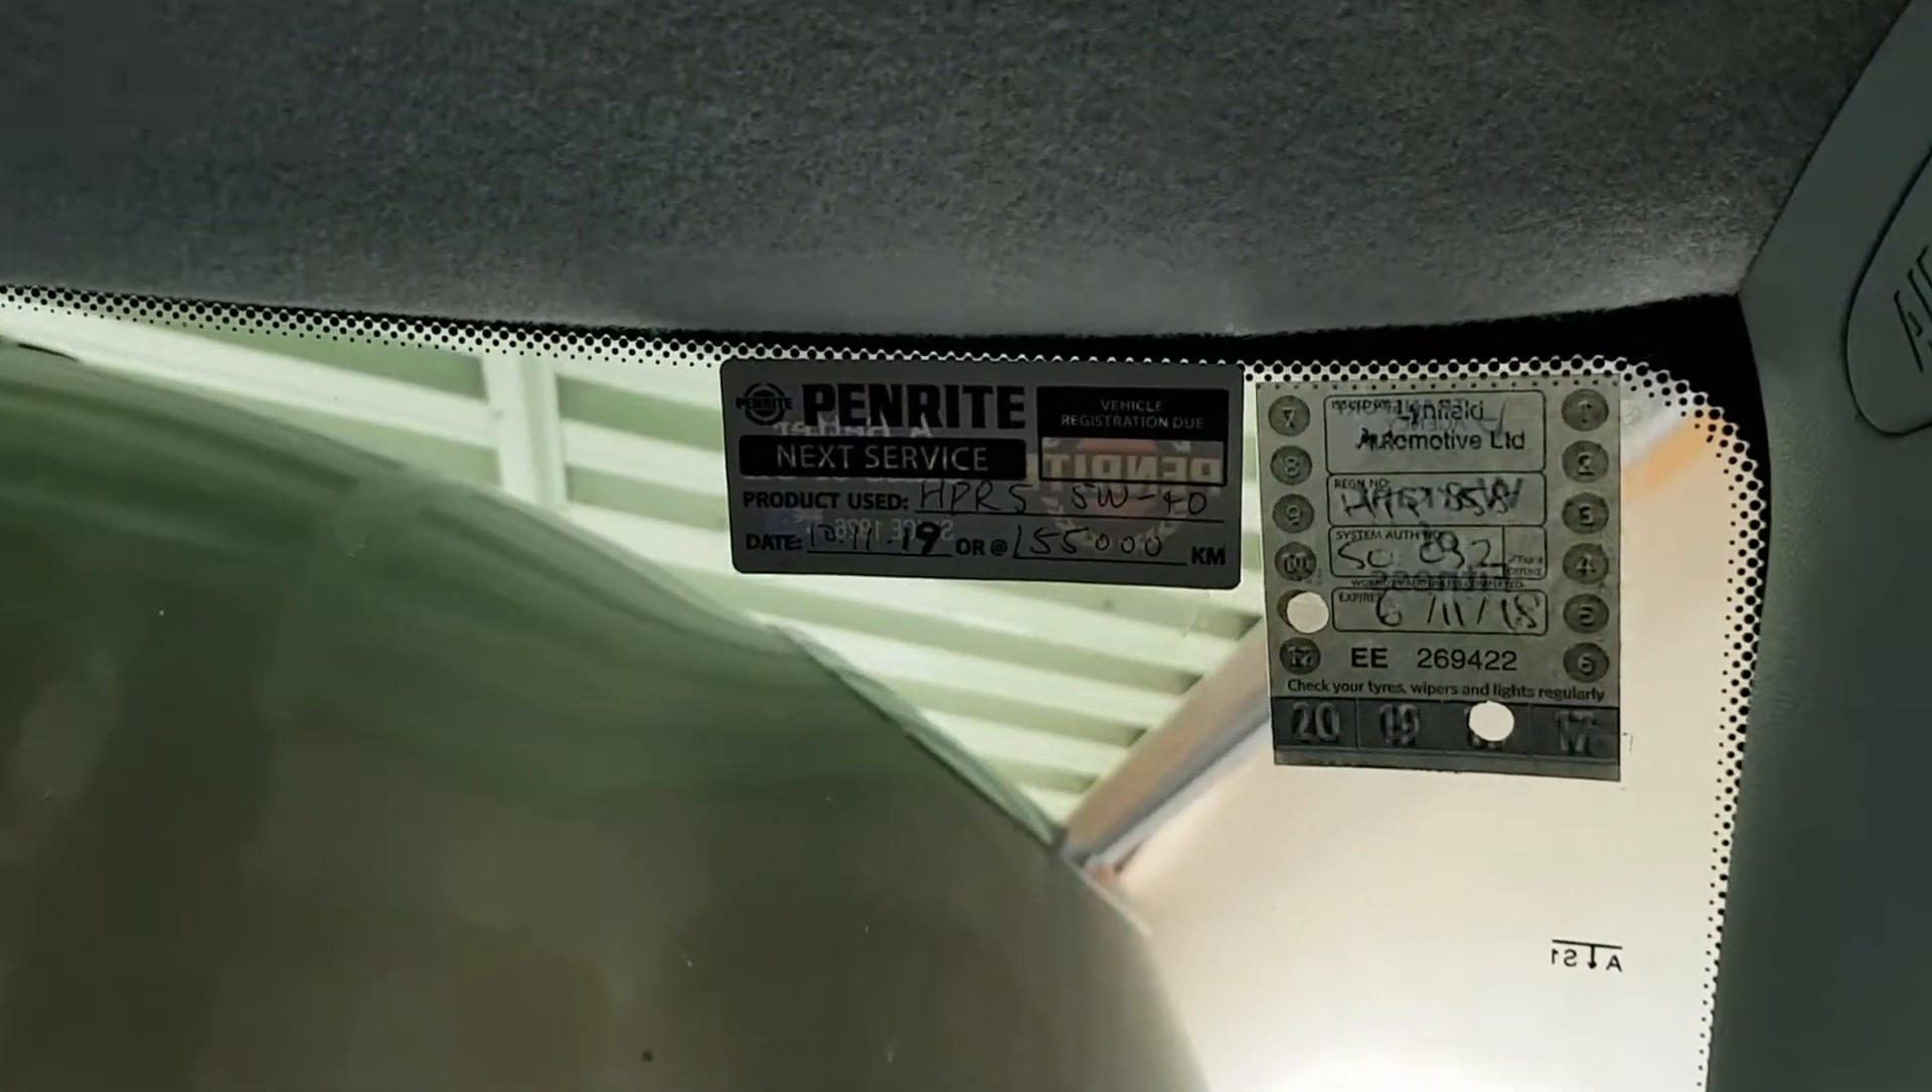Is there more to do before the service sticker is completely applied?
No.